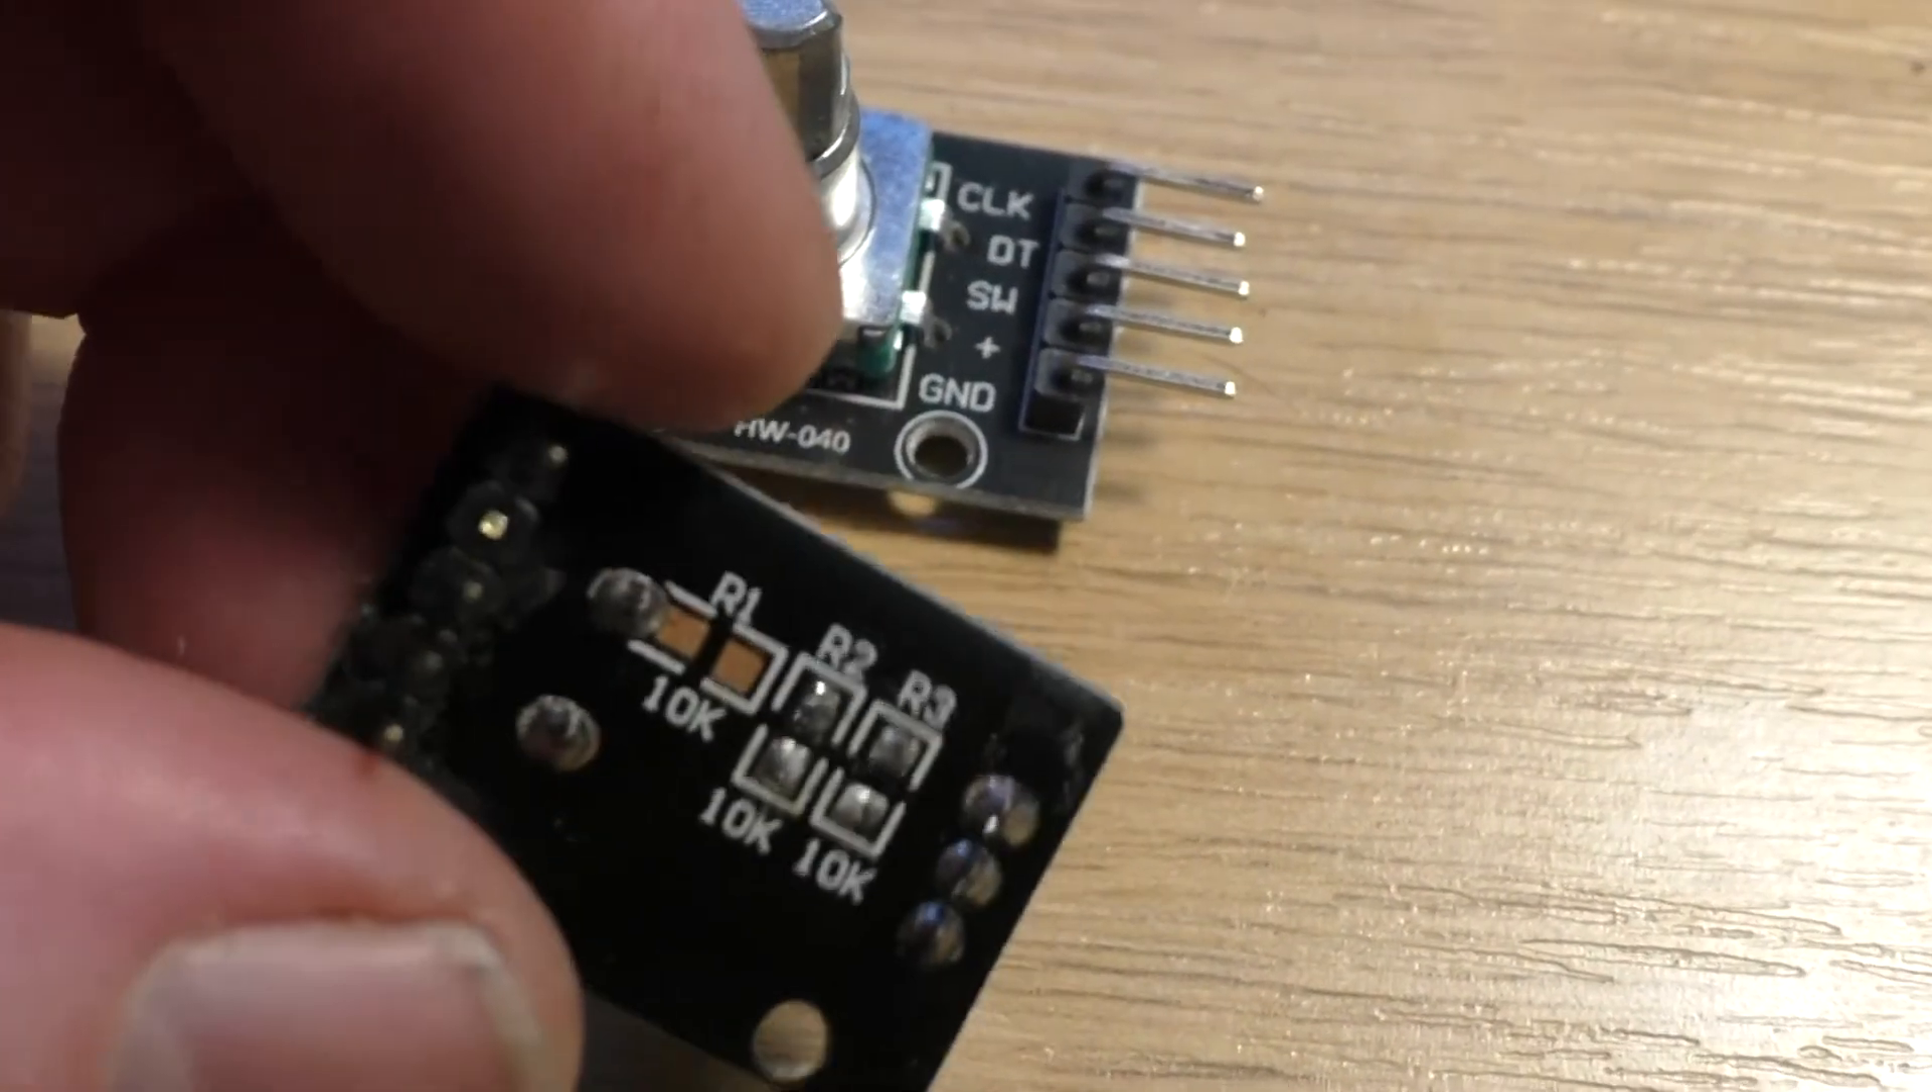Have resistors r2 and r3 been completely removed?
Yes.